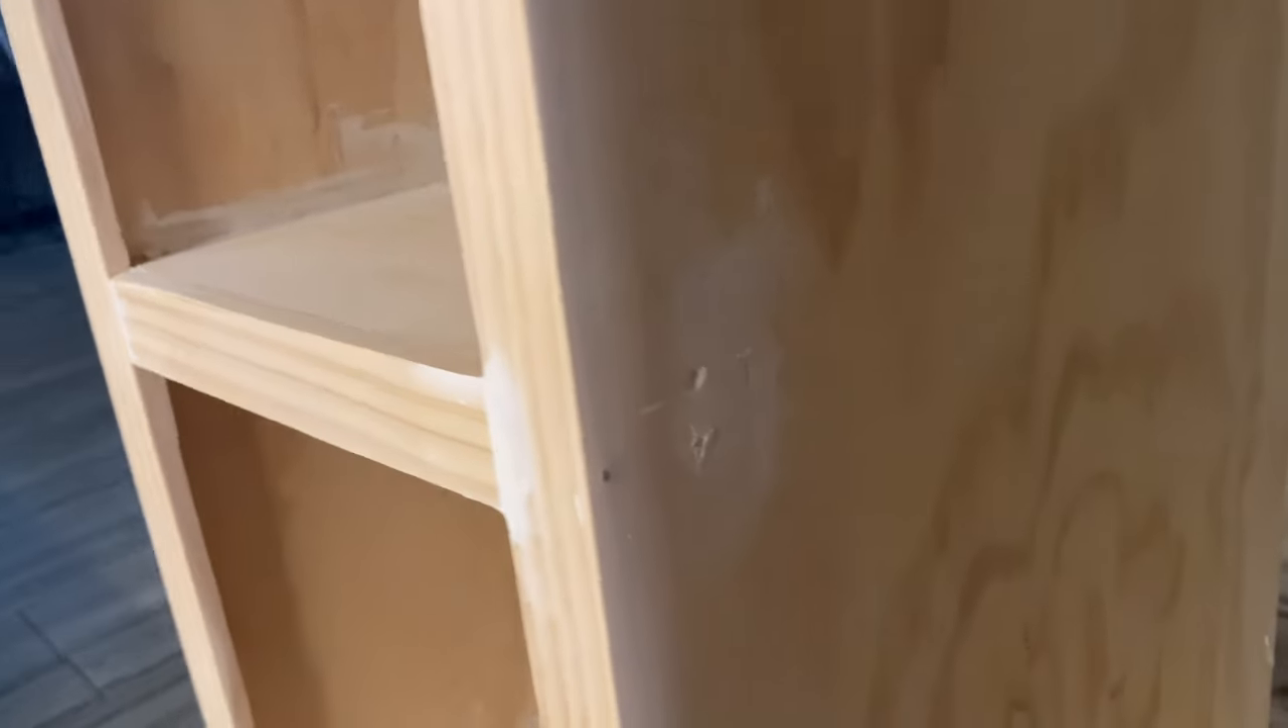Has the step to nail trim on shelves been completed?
Yes.